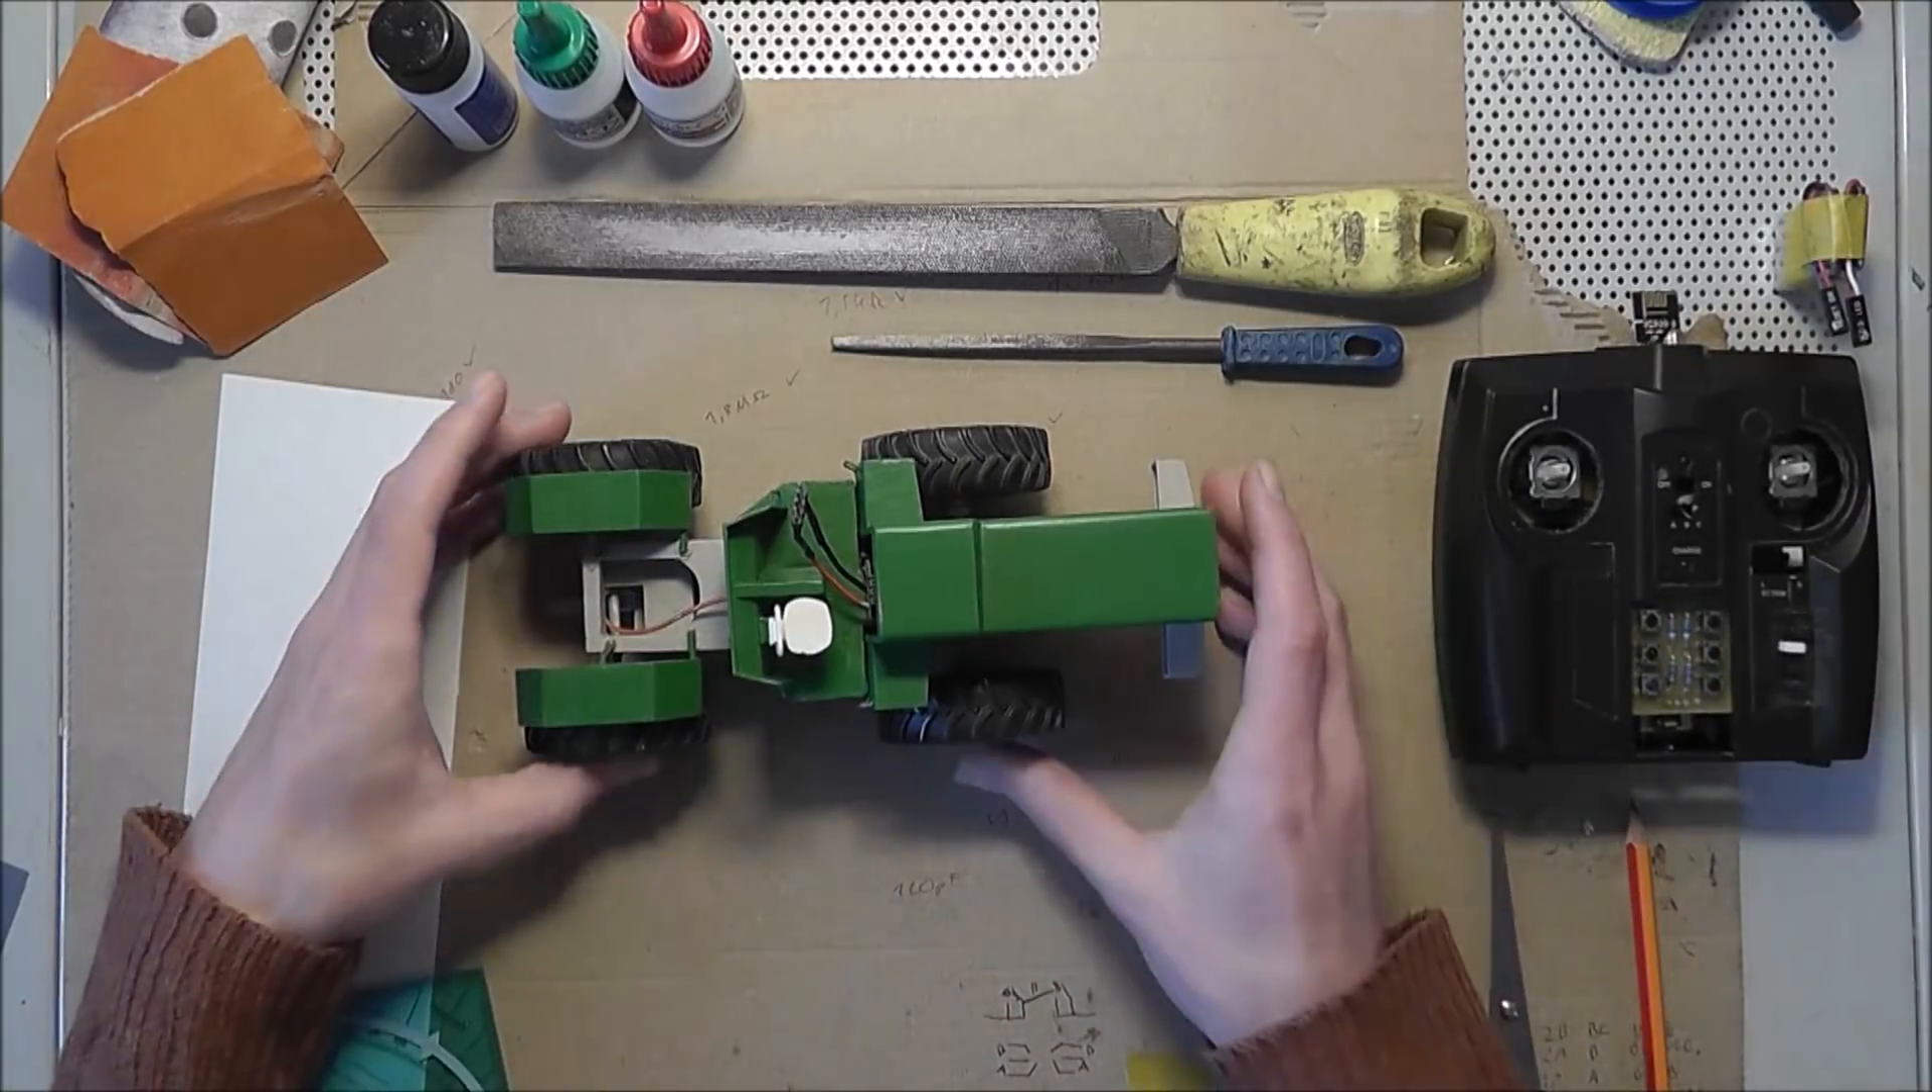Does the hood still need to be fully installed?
No.